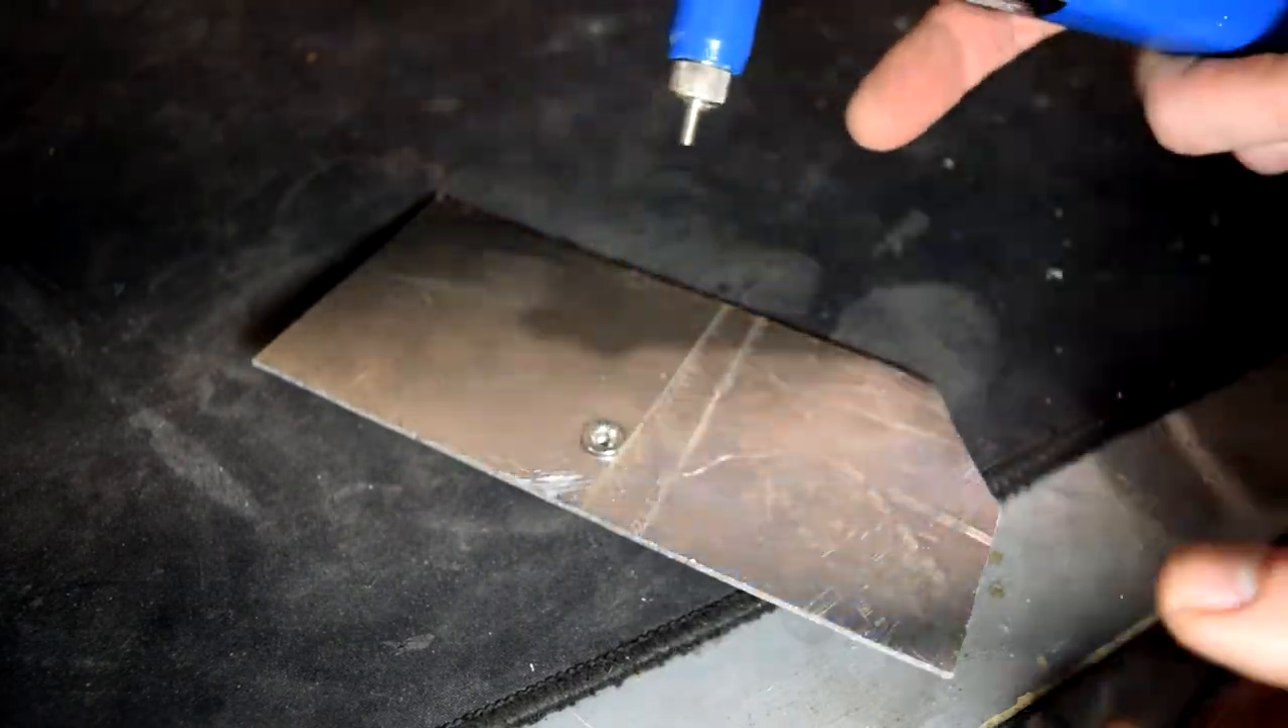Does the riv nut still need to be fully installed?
No.